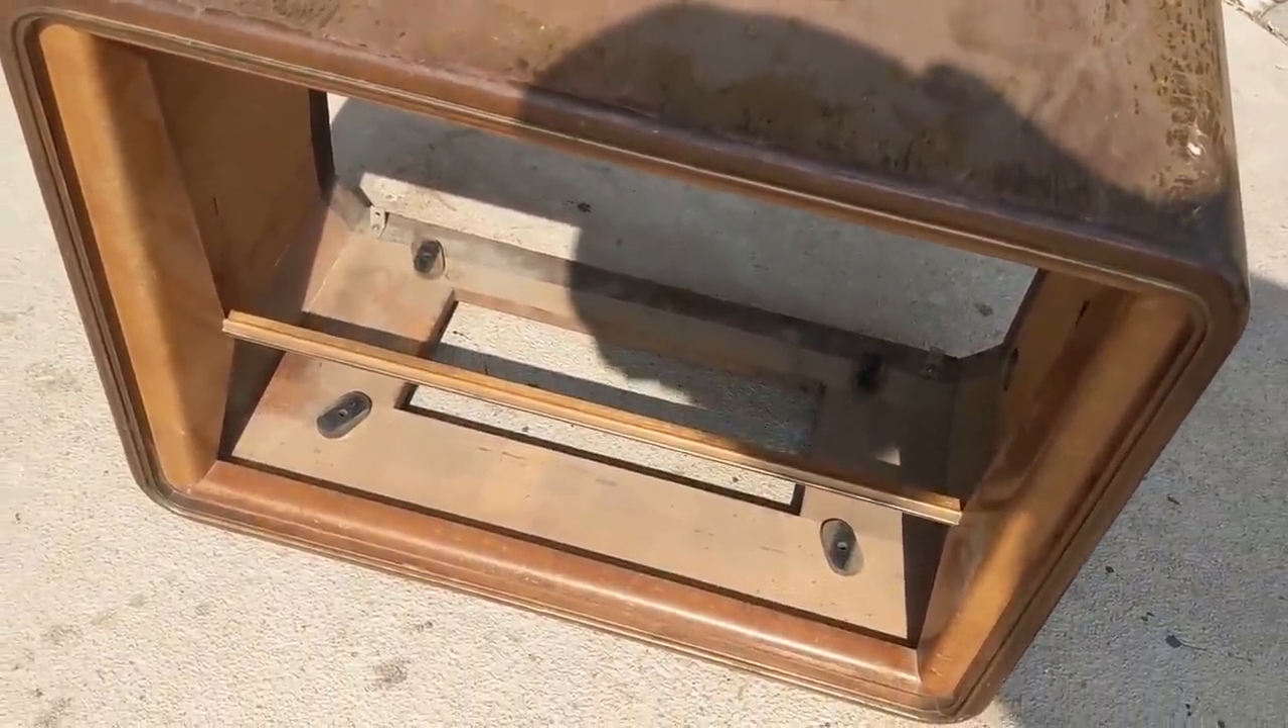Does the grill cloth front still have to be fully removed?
No.